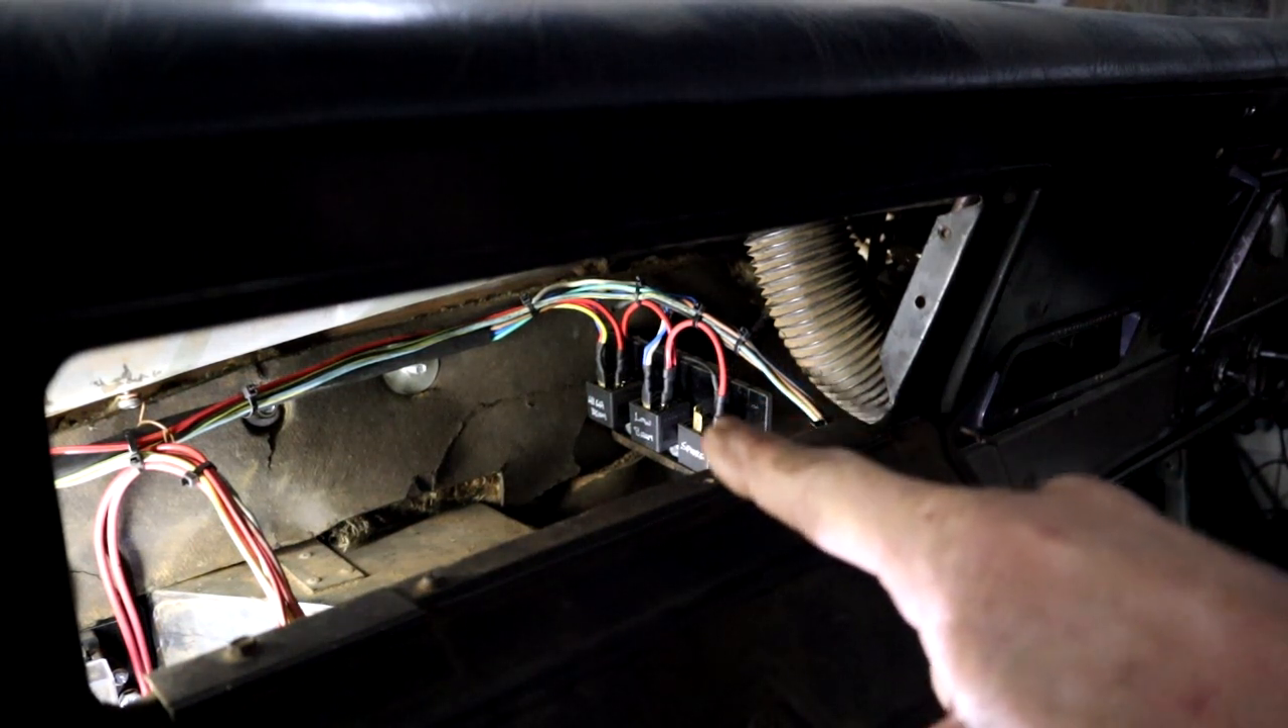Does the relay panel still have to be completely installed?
No.